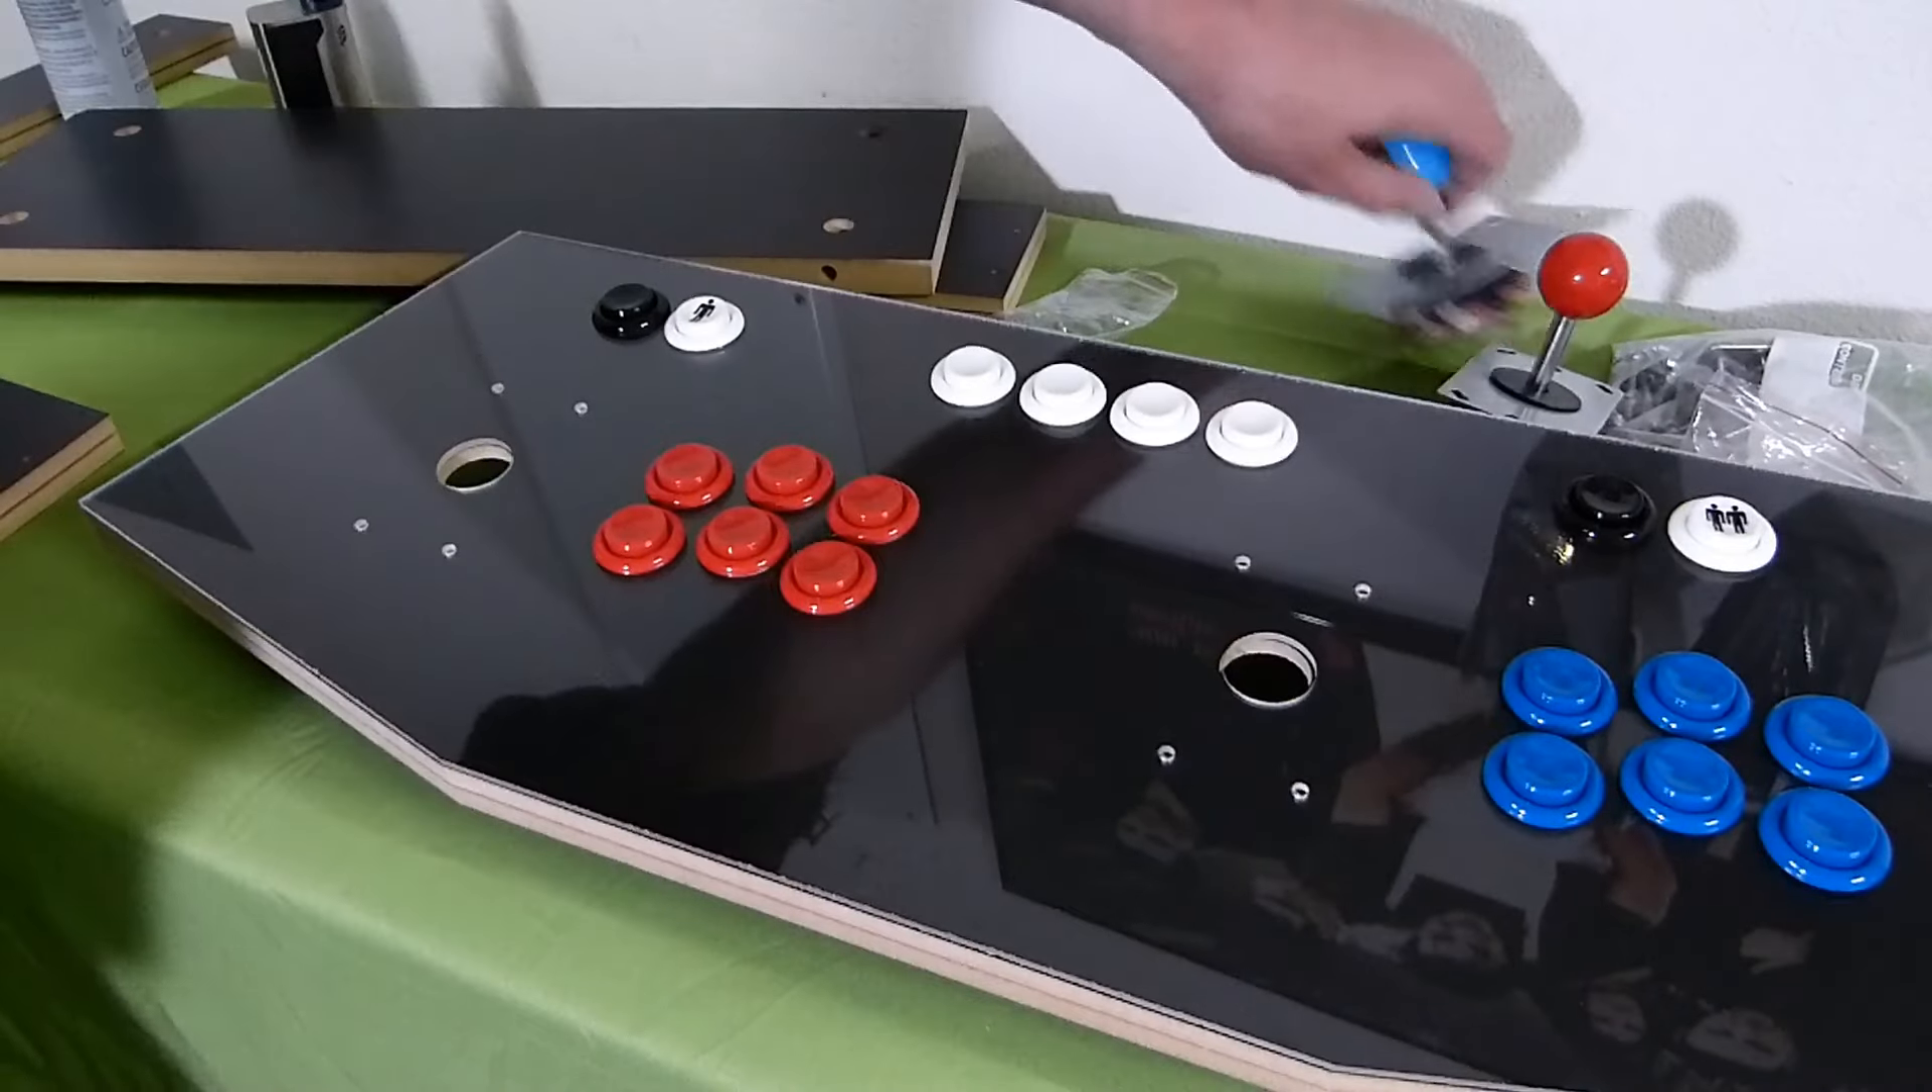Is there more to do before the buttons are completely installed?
No.